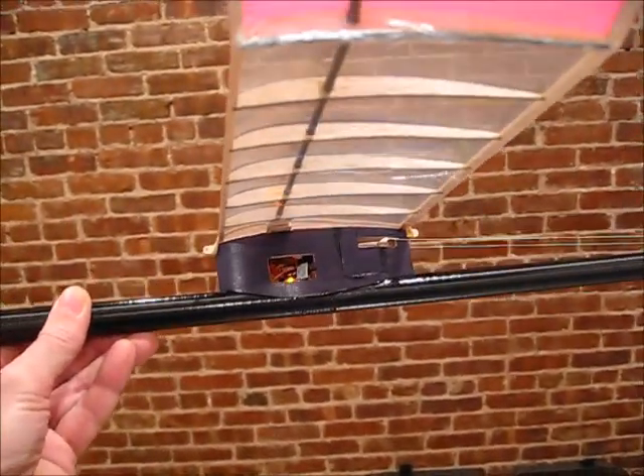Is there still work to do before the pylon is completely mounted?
No.